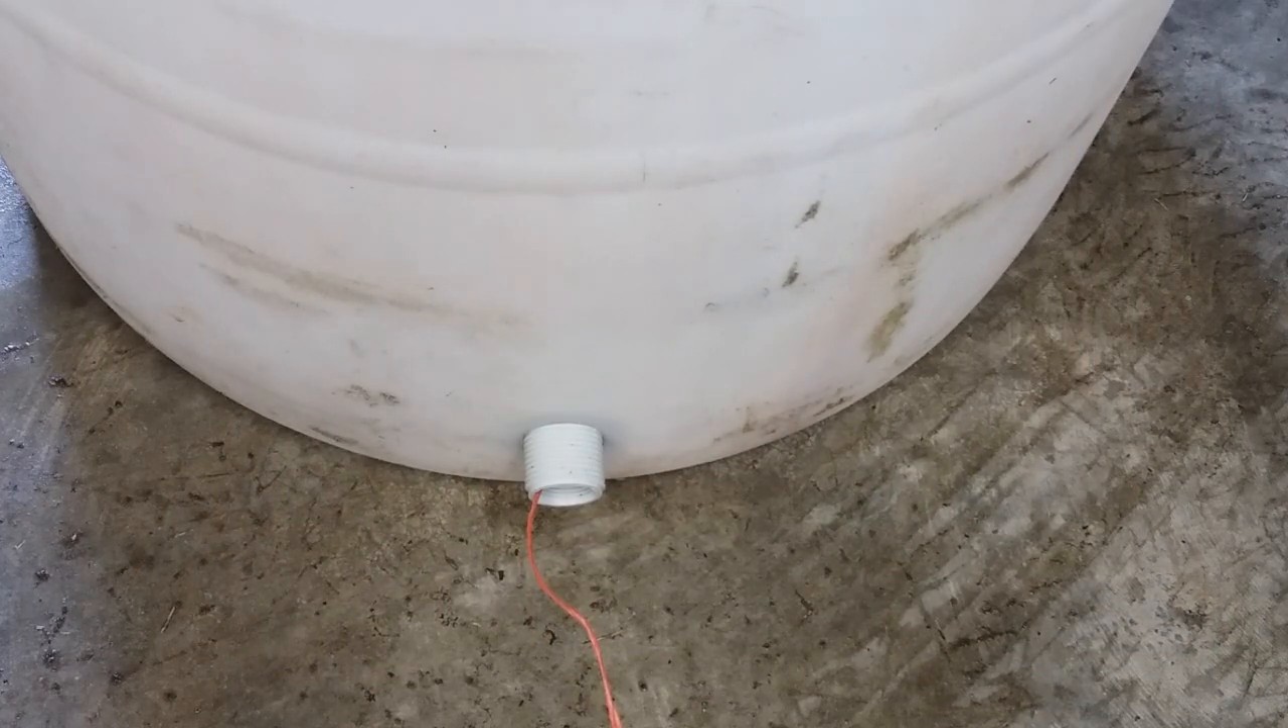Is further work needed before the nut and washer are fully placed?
Yes.